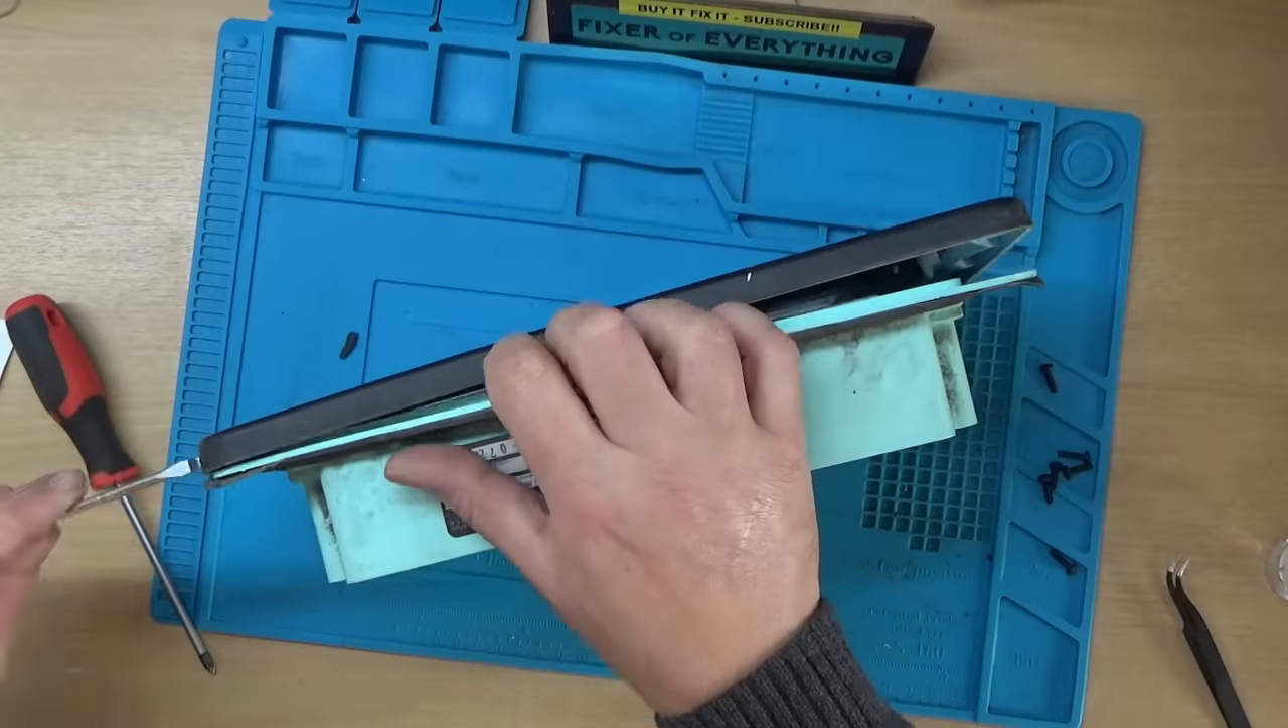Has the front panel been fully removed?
No.